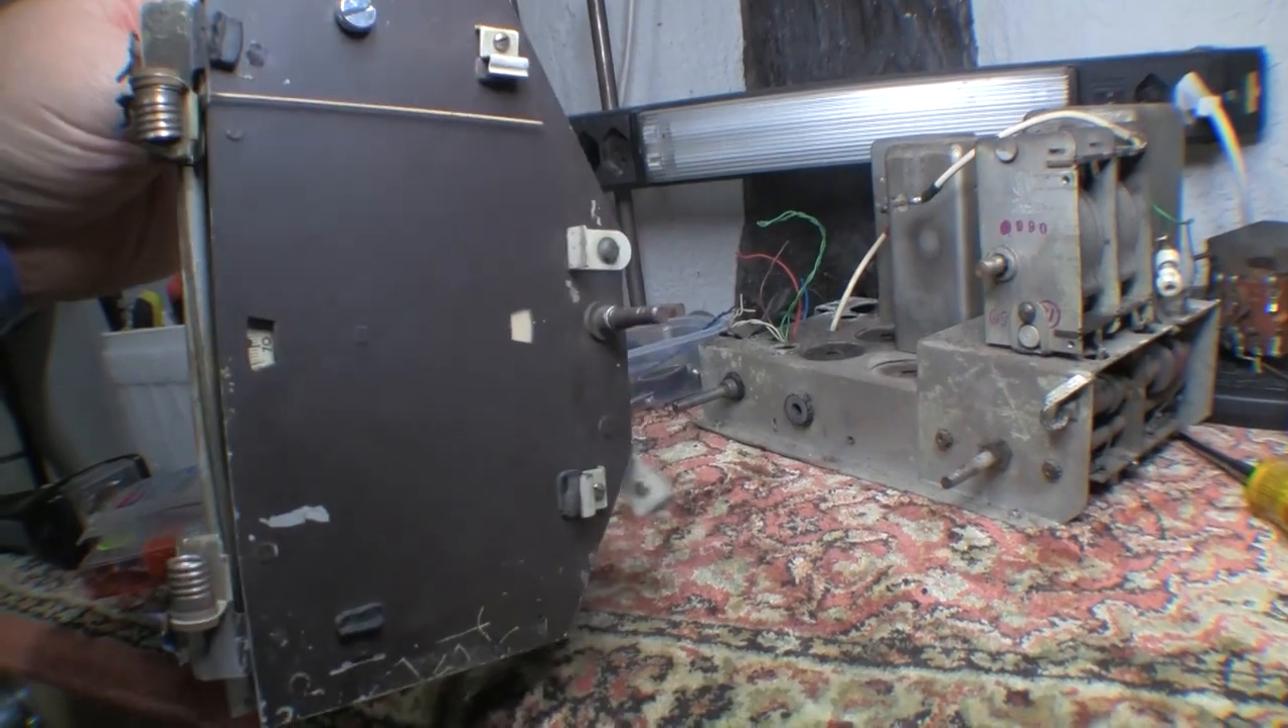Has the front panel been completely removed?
Yes.